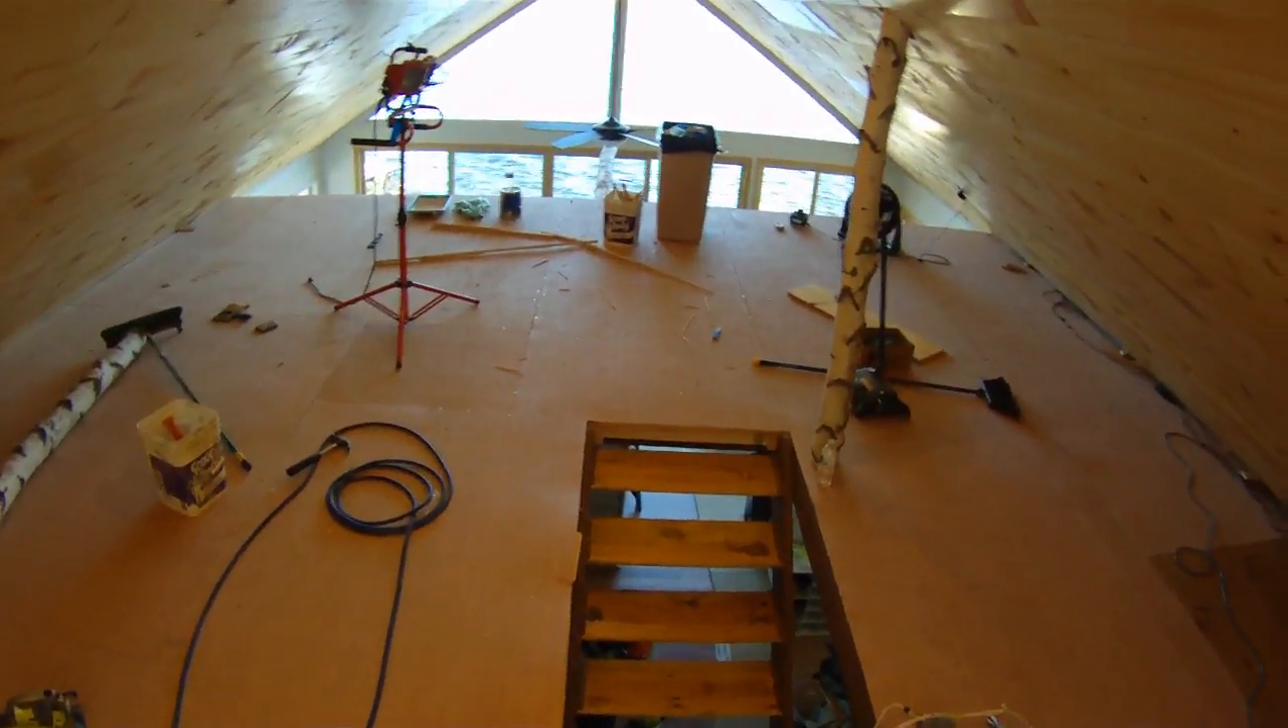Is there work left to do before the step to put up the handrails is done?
Yes.